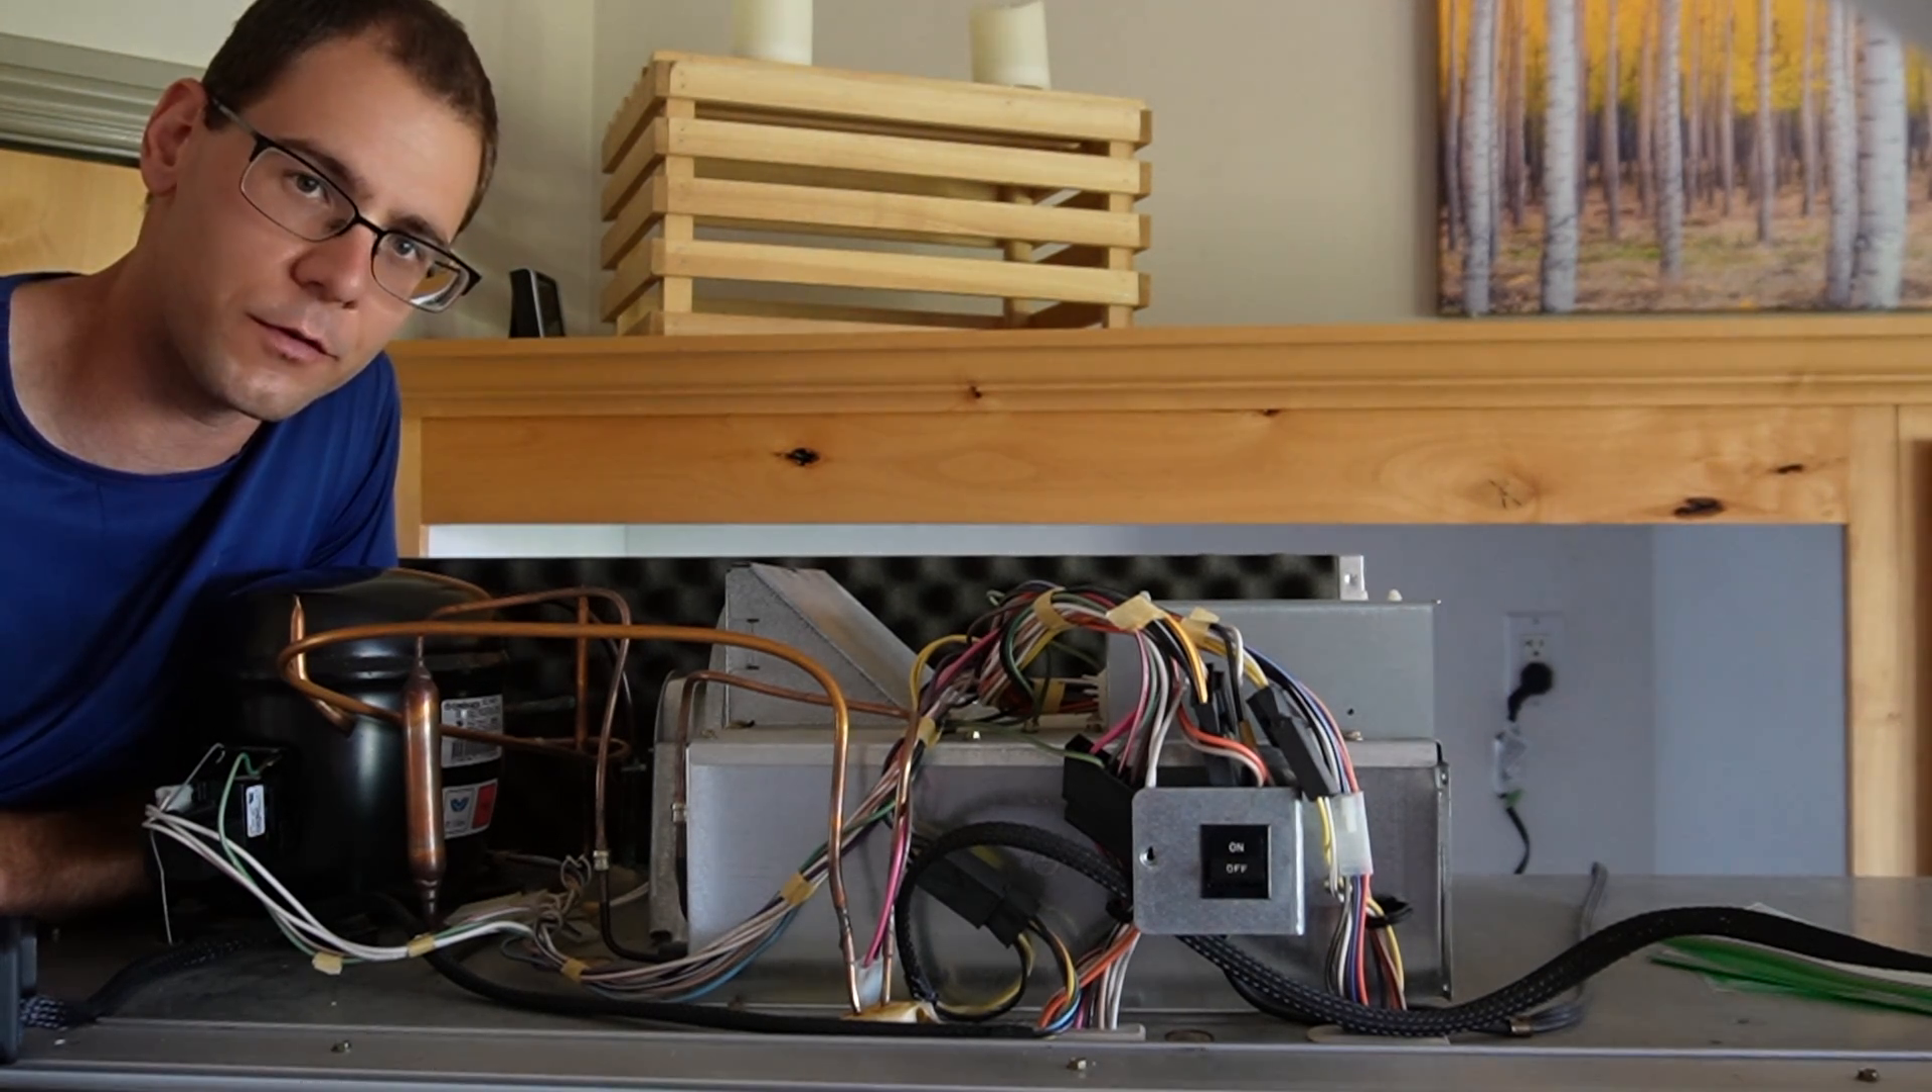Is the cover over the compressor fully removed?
Yes.